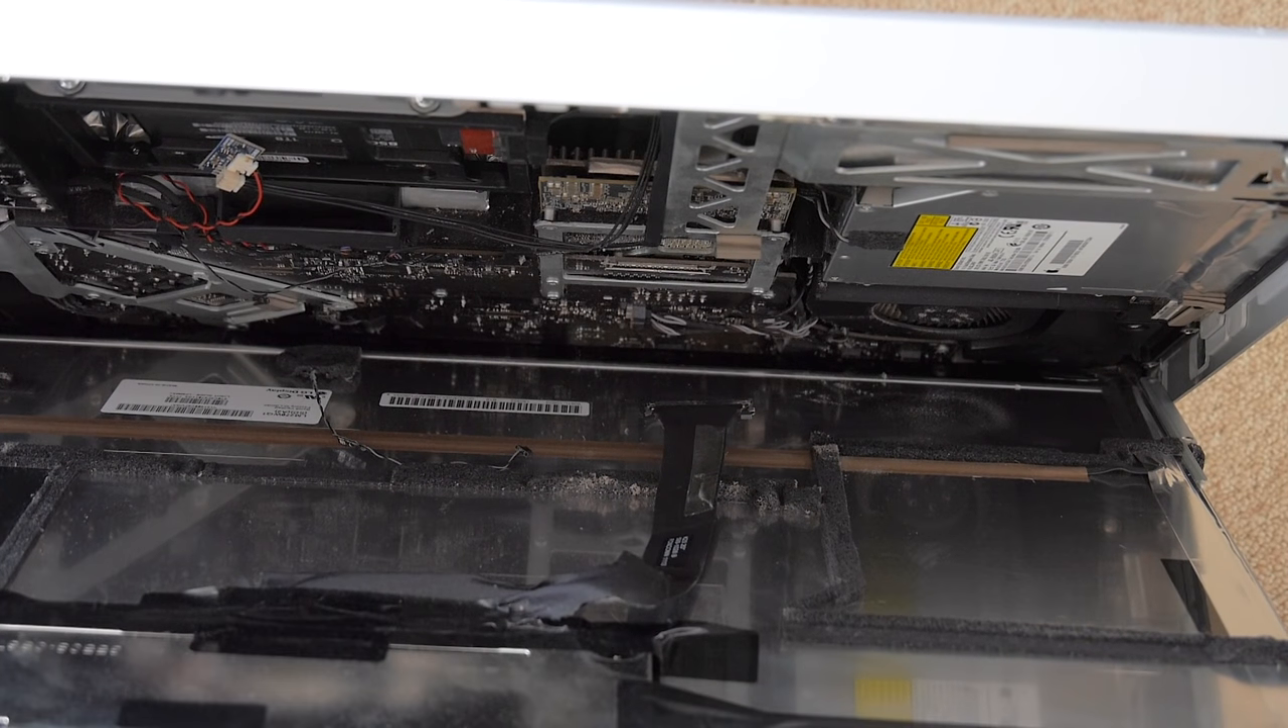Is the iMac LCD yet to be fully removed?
Yes.